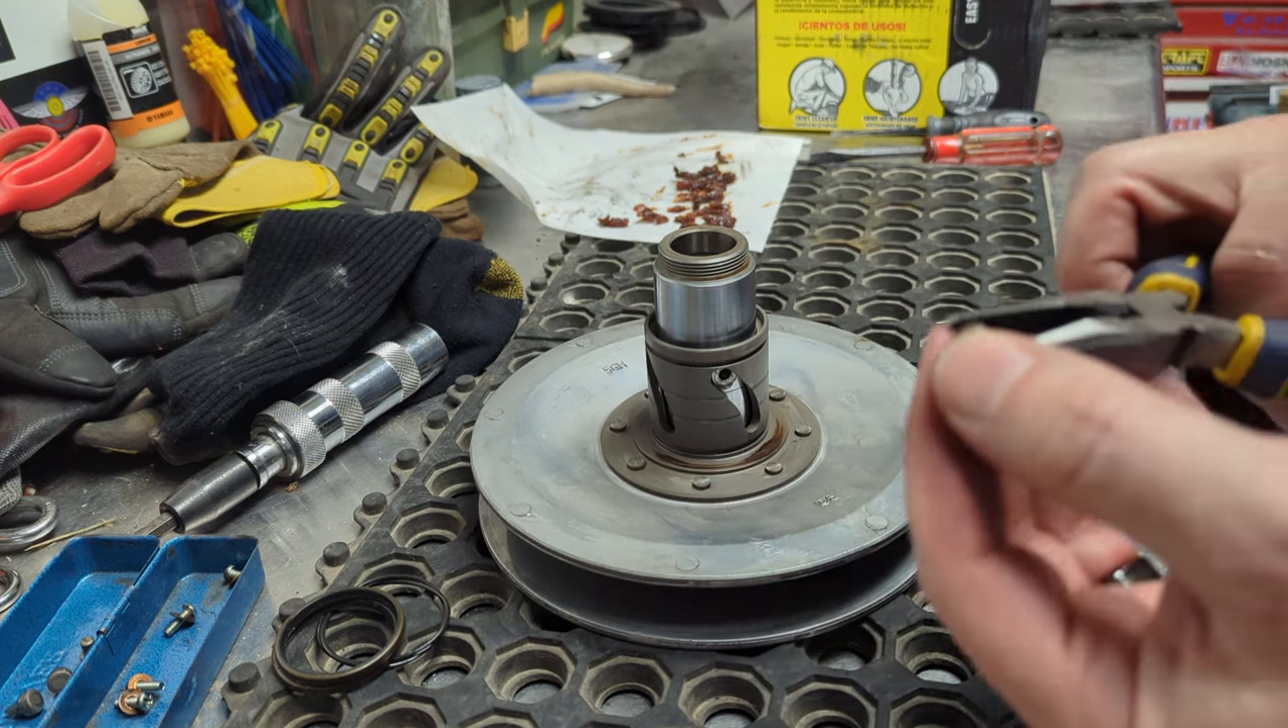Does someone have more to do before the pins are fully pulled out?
Yes.